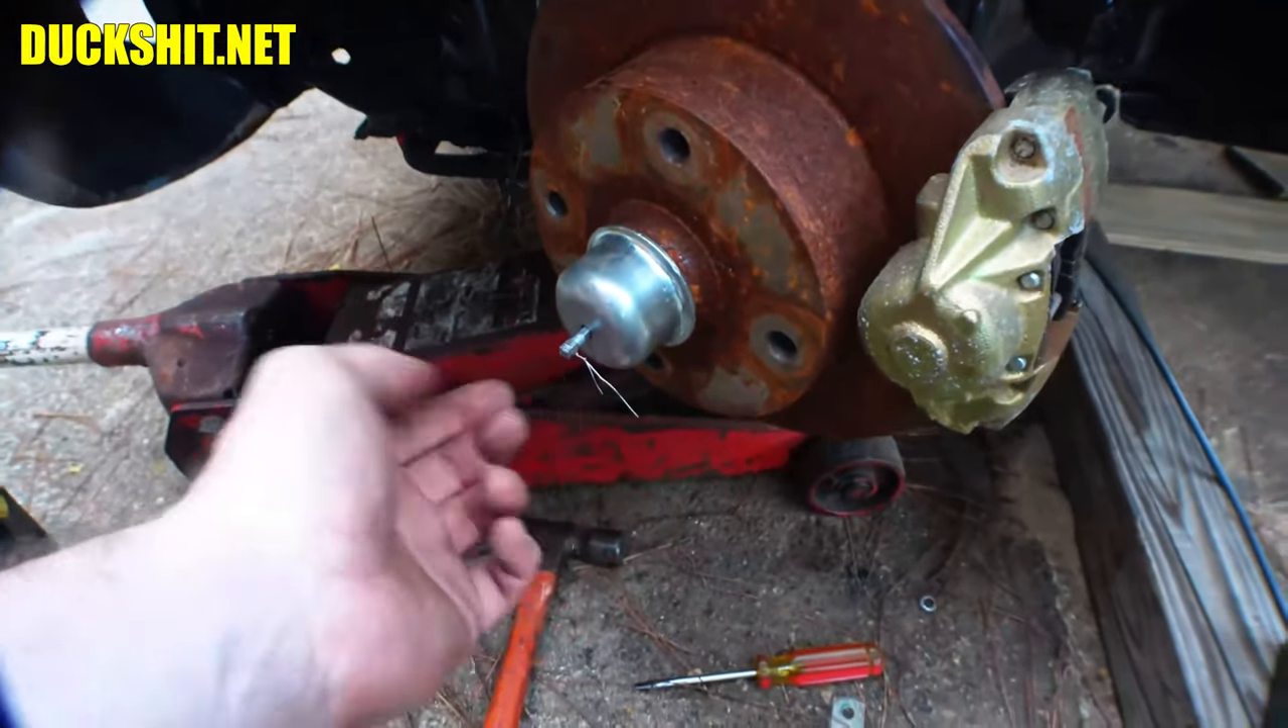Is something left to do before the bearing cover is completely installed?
No.